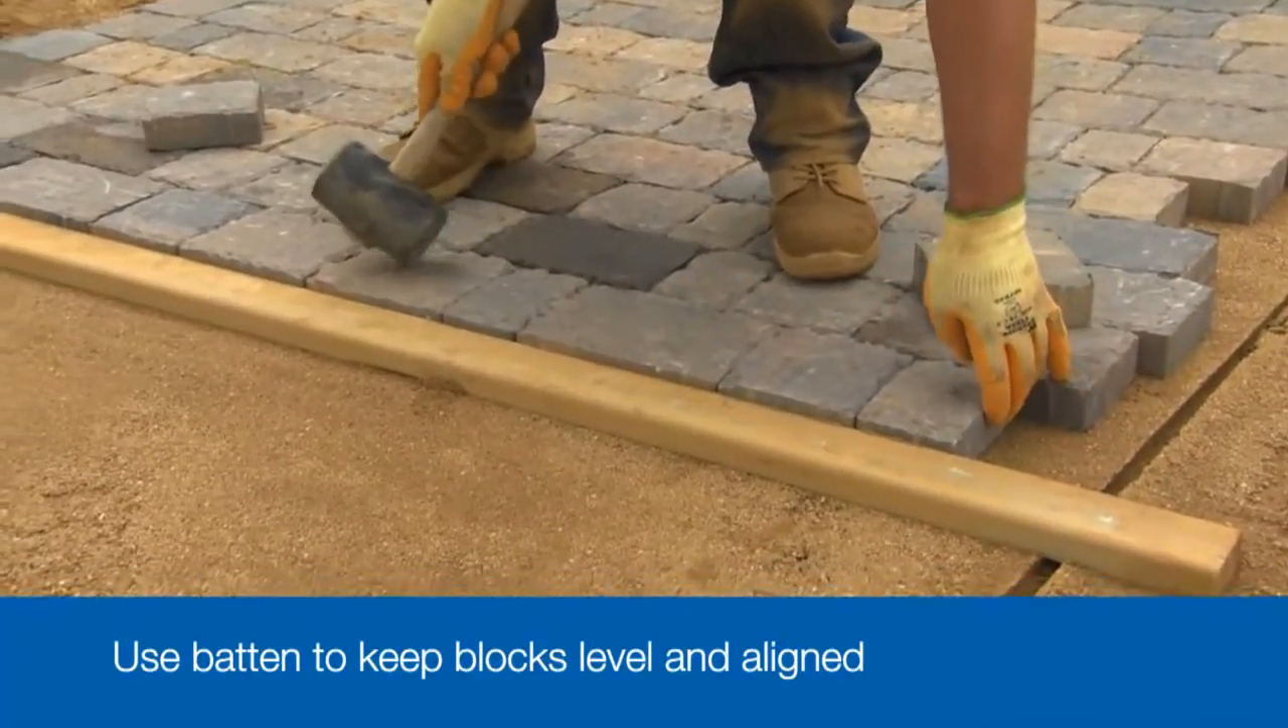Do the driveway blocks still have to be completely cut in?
Yes.